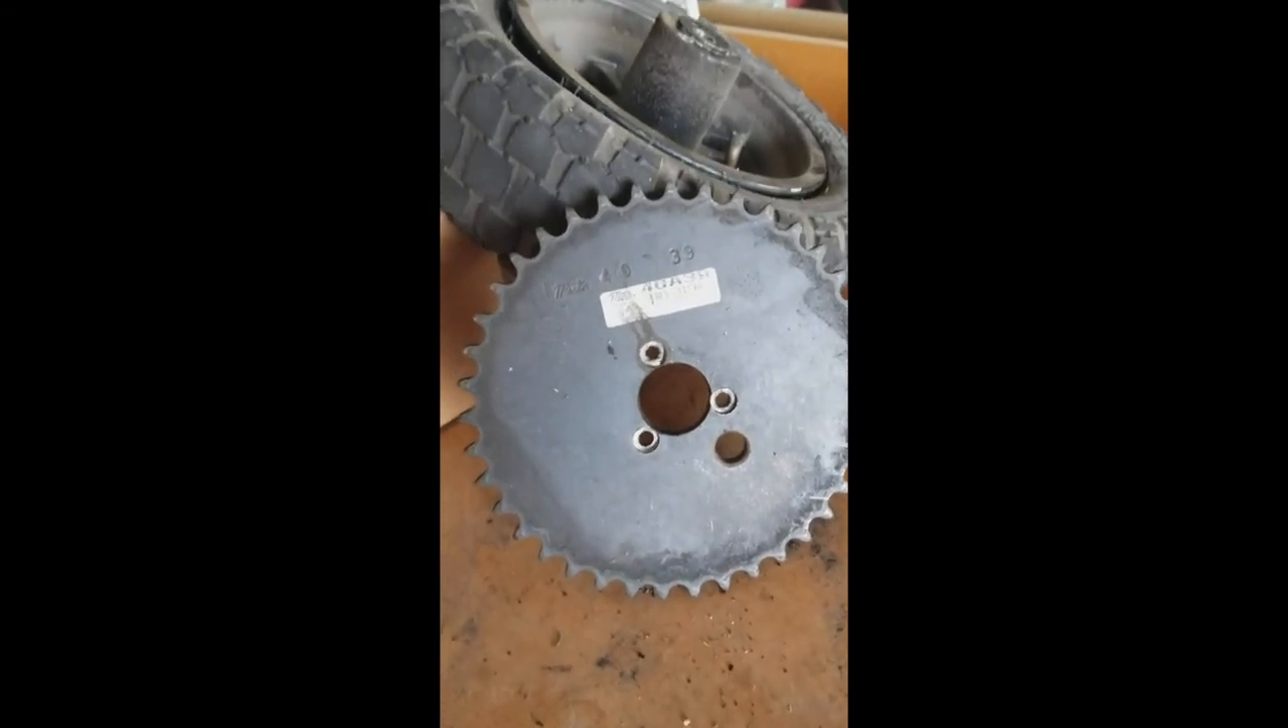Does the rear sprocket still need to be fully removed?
No.